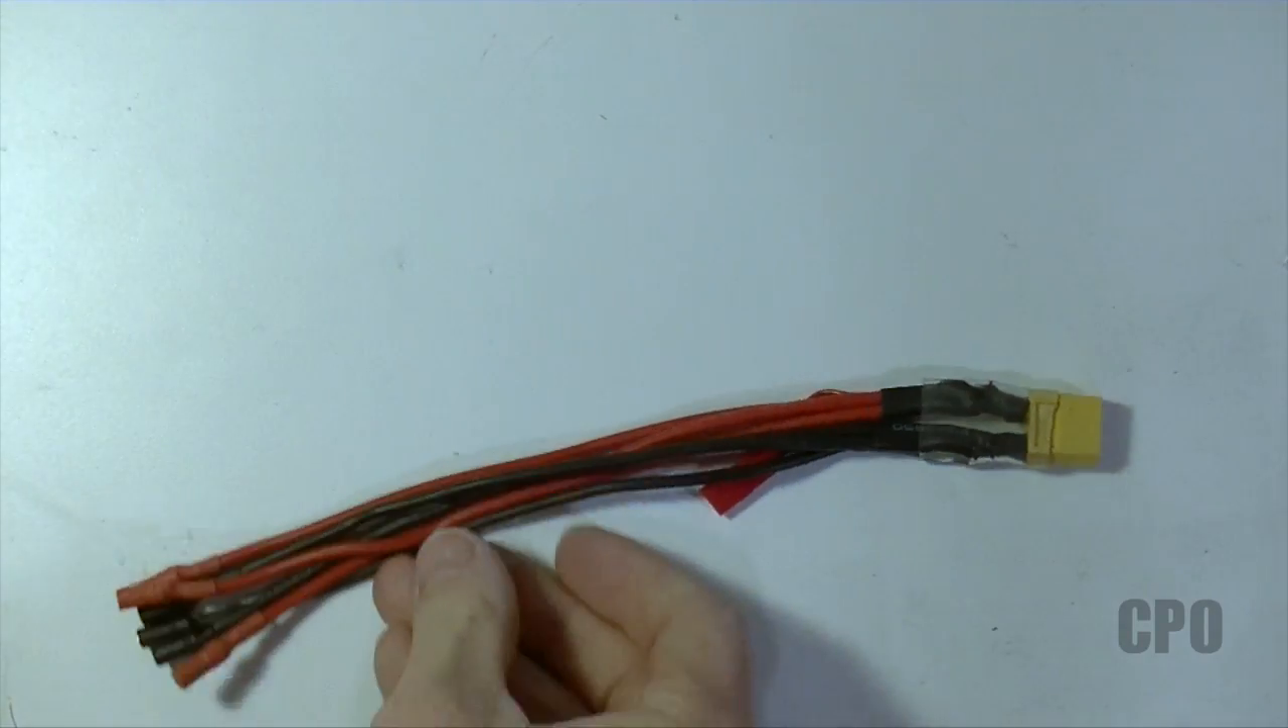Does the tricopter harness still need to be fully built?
No.